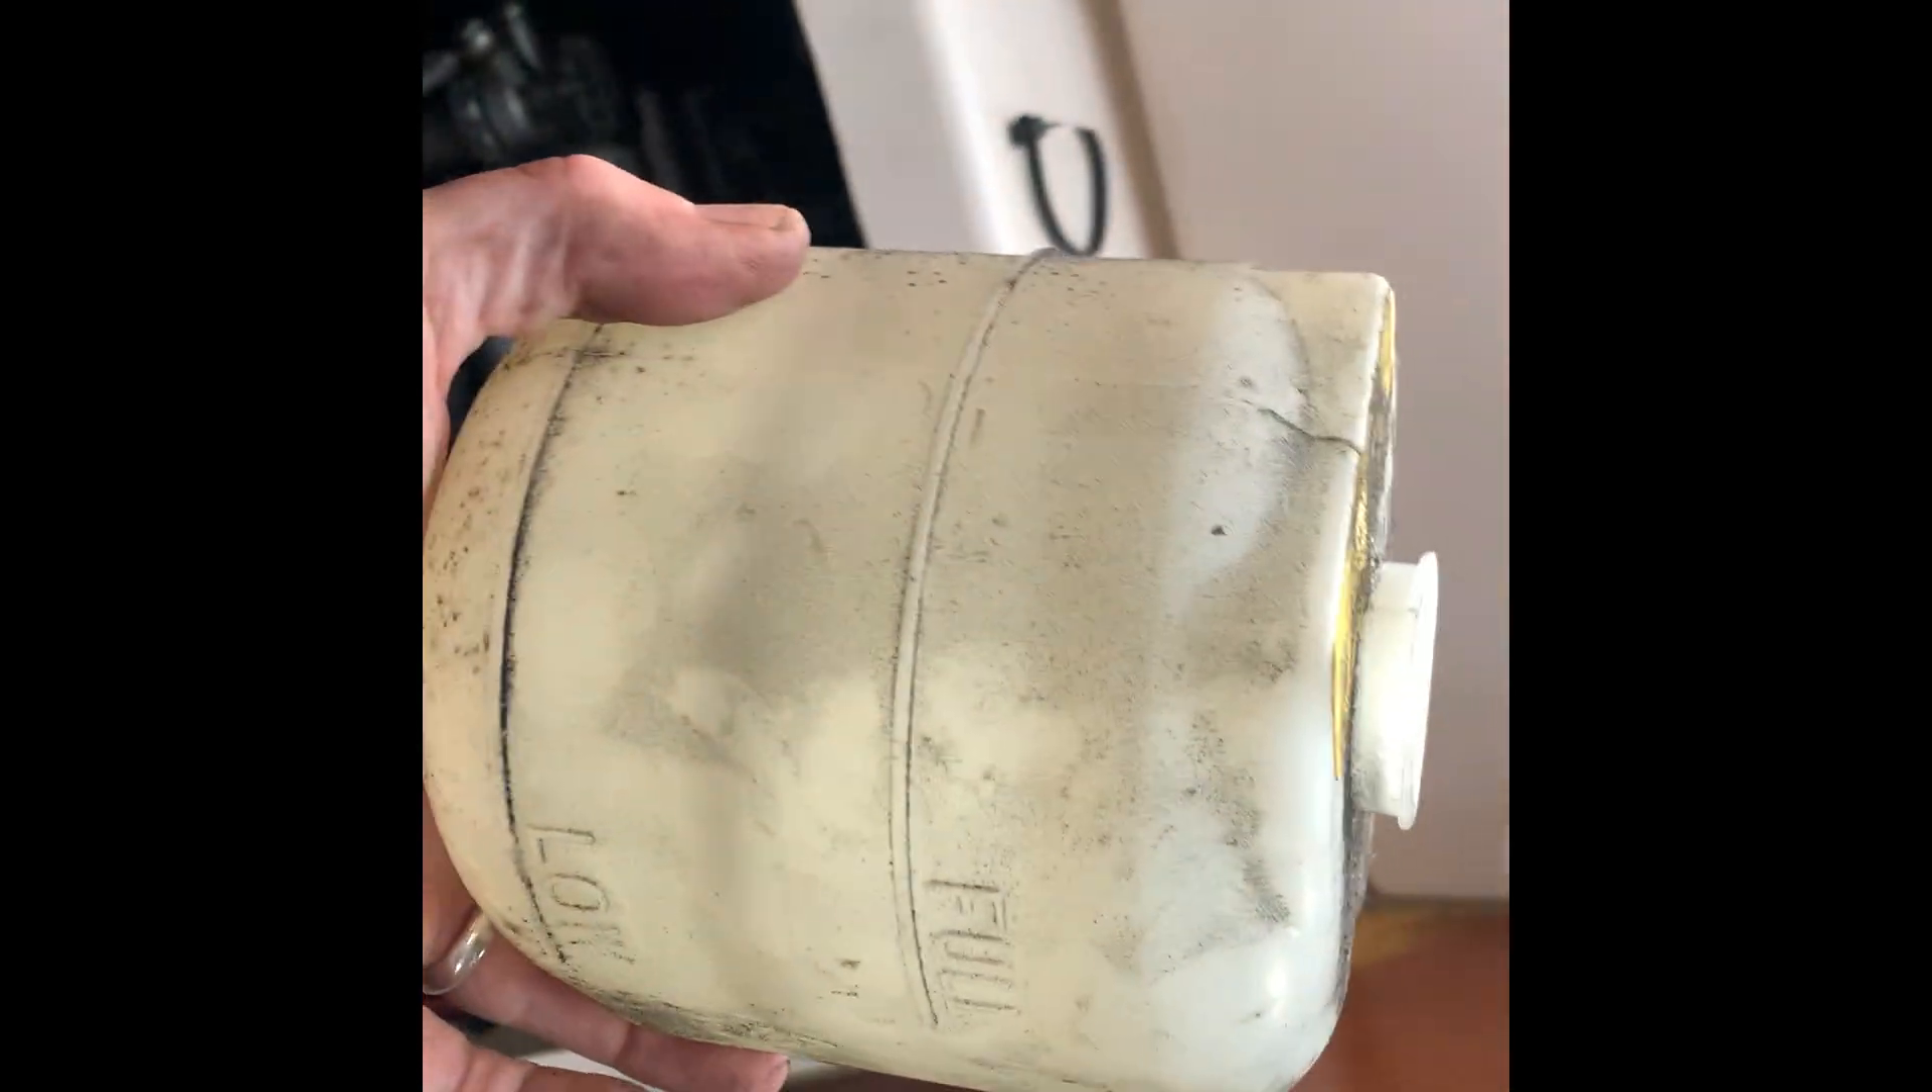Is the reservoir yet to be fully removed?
No.